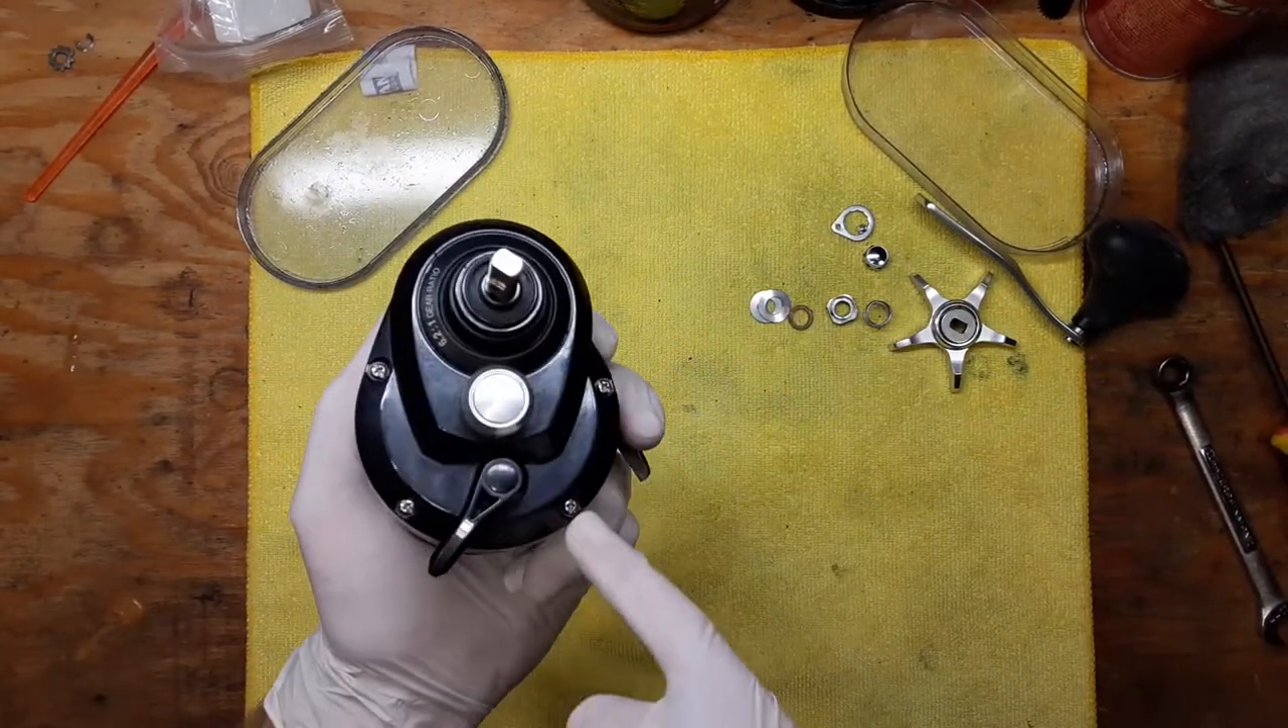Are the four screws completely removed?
No.